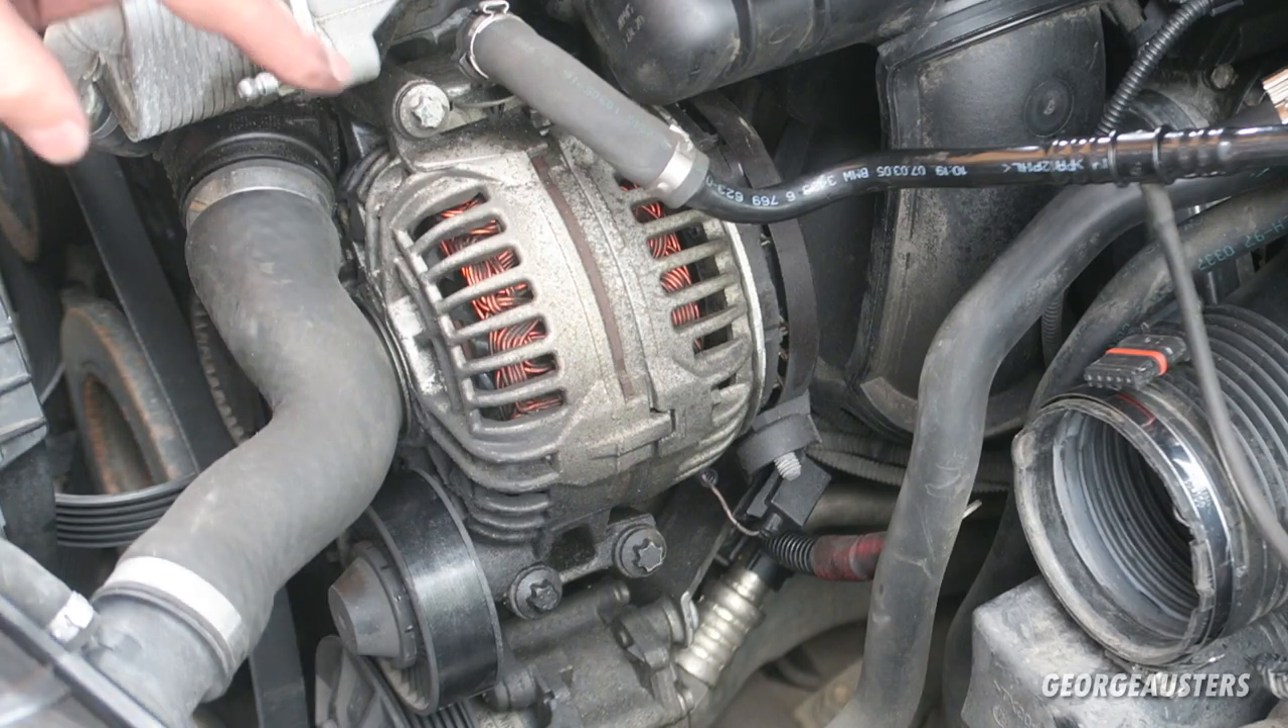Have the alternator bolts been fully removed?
No.